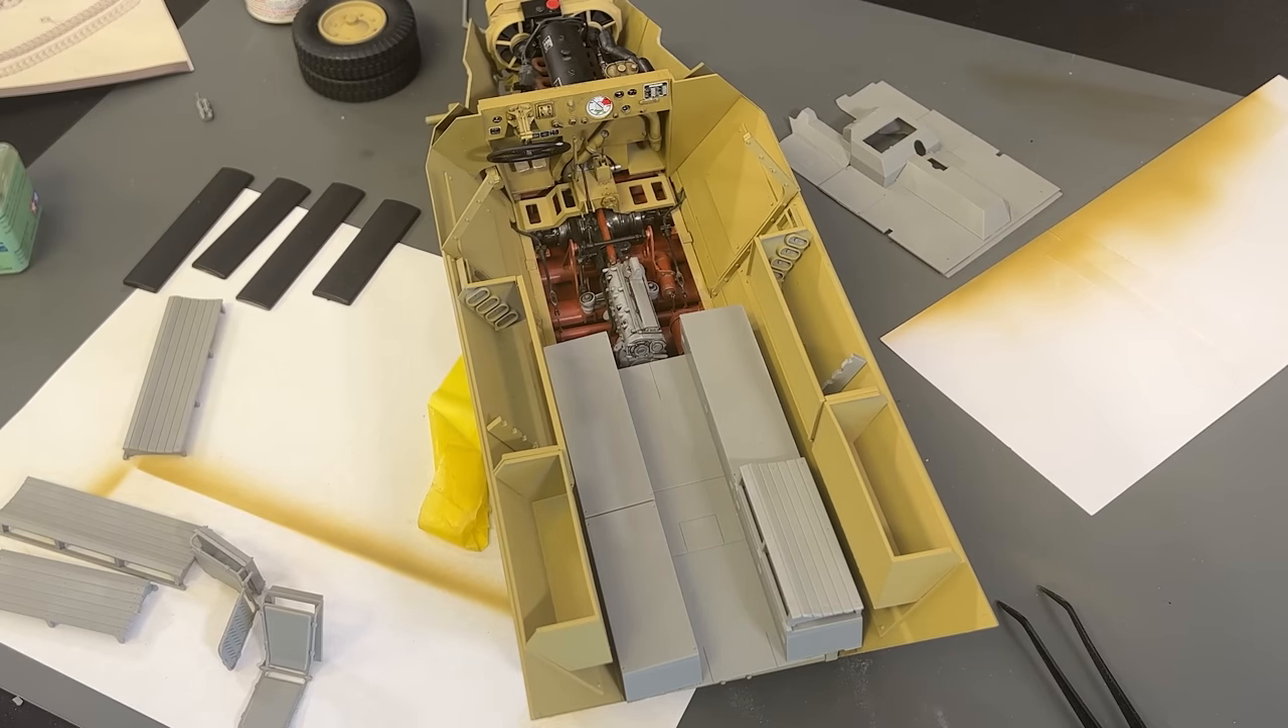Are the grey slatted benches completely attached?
No.